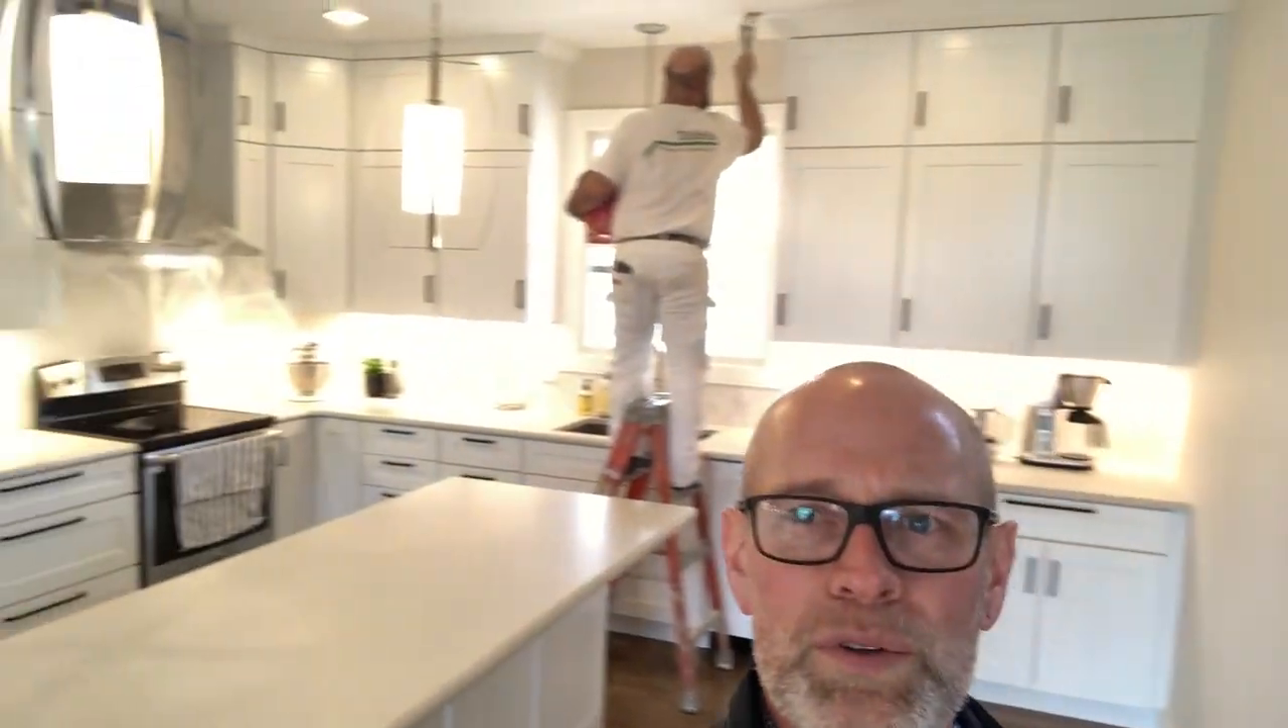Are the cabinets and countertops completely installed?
Yes.